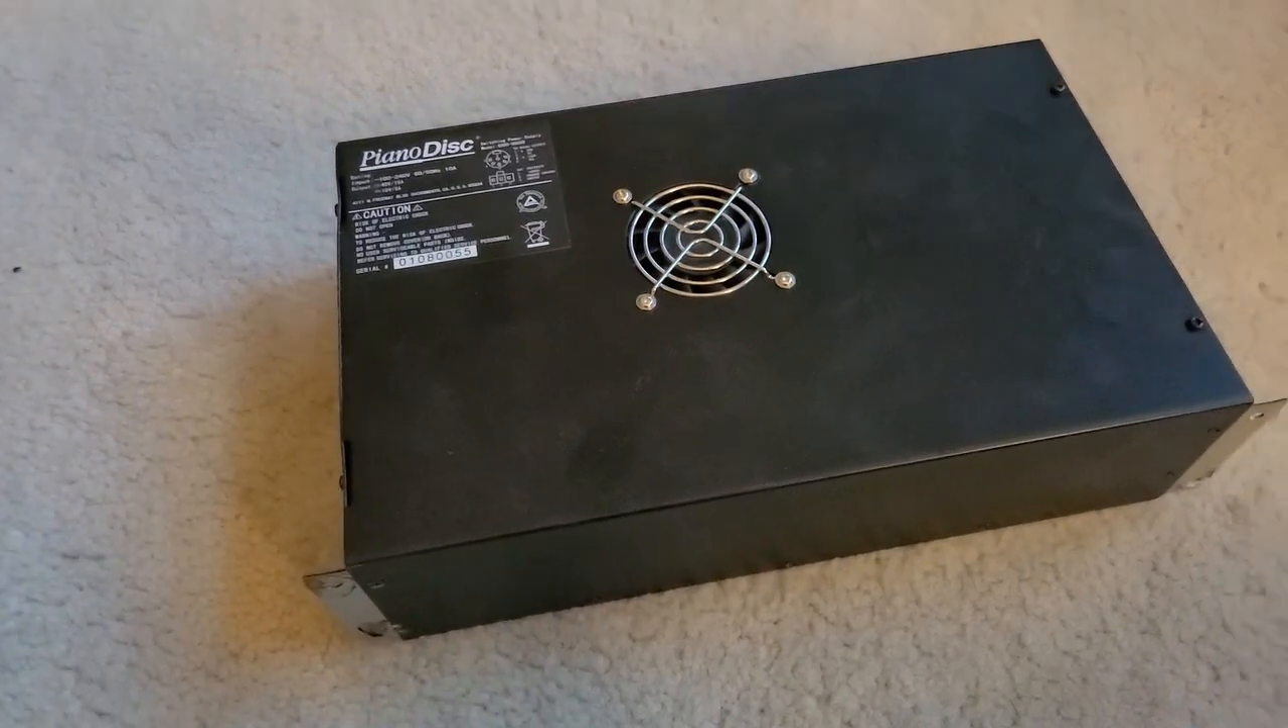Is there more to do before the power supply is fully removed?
No.